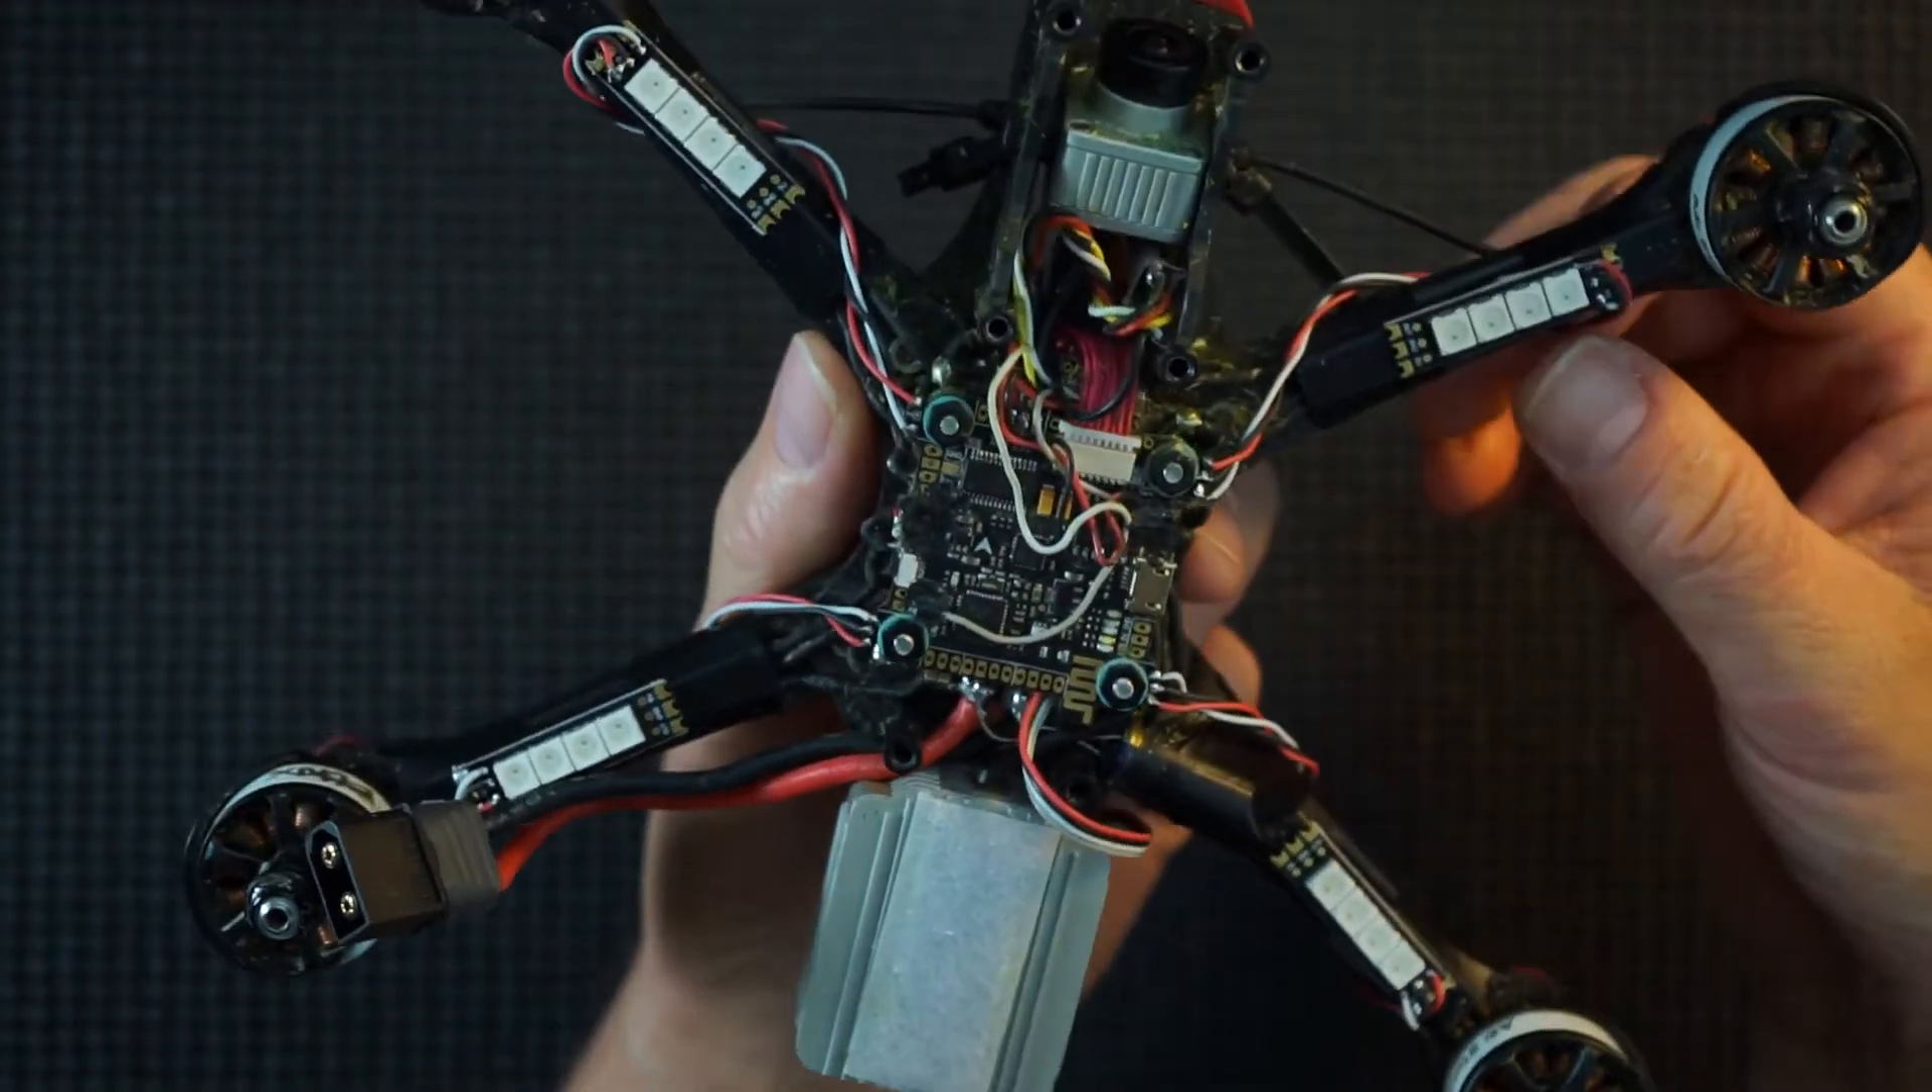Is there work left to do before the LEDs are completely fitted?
No.